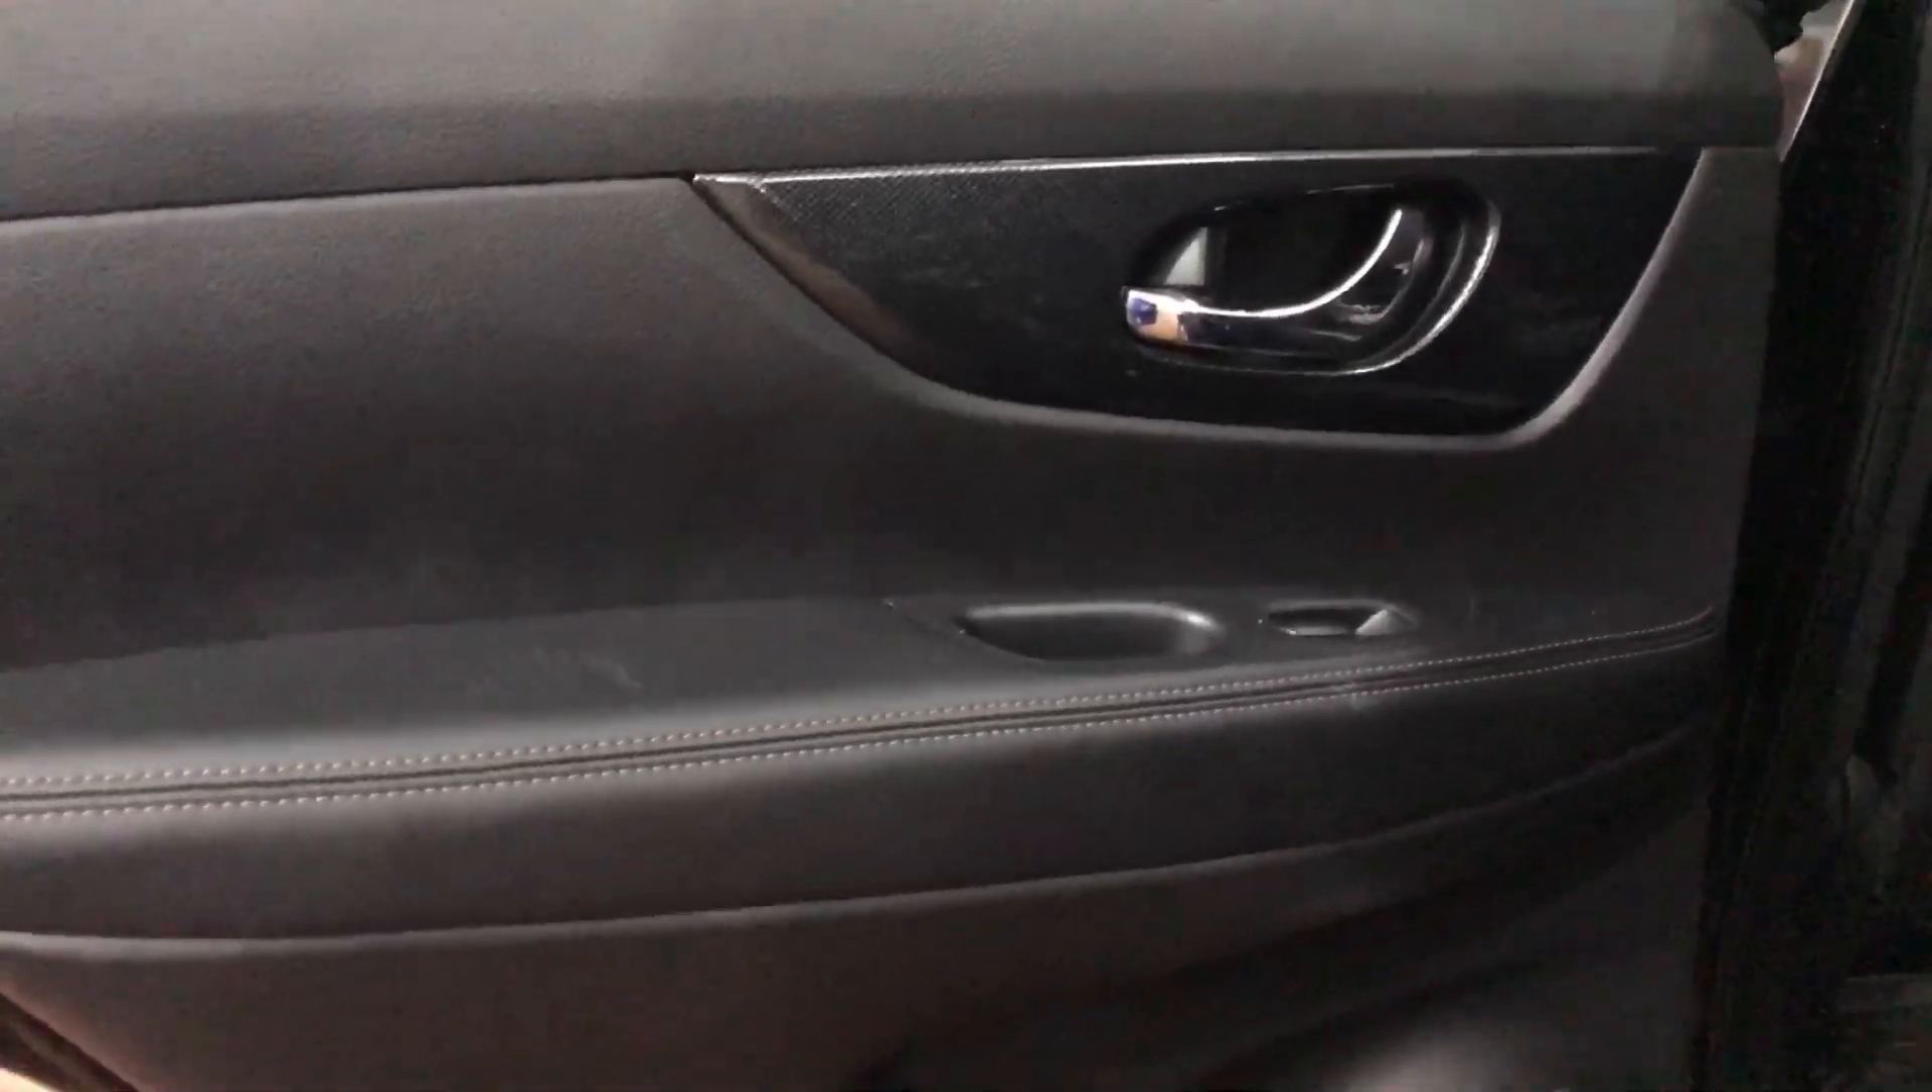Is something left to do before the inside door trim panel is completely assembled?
No.